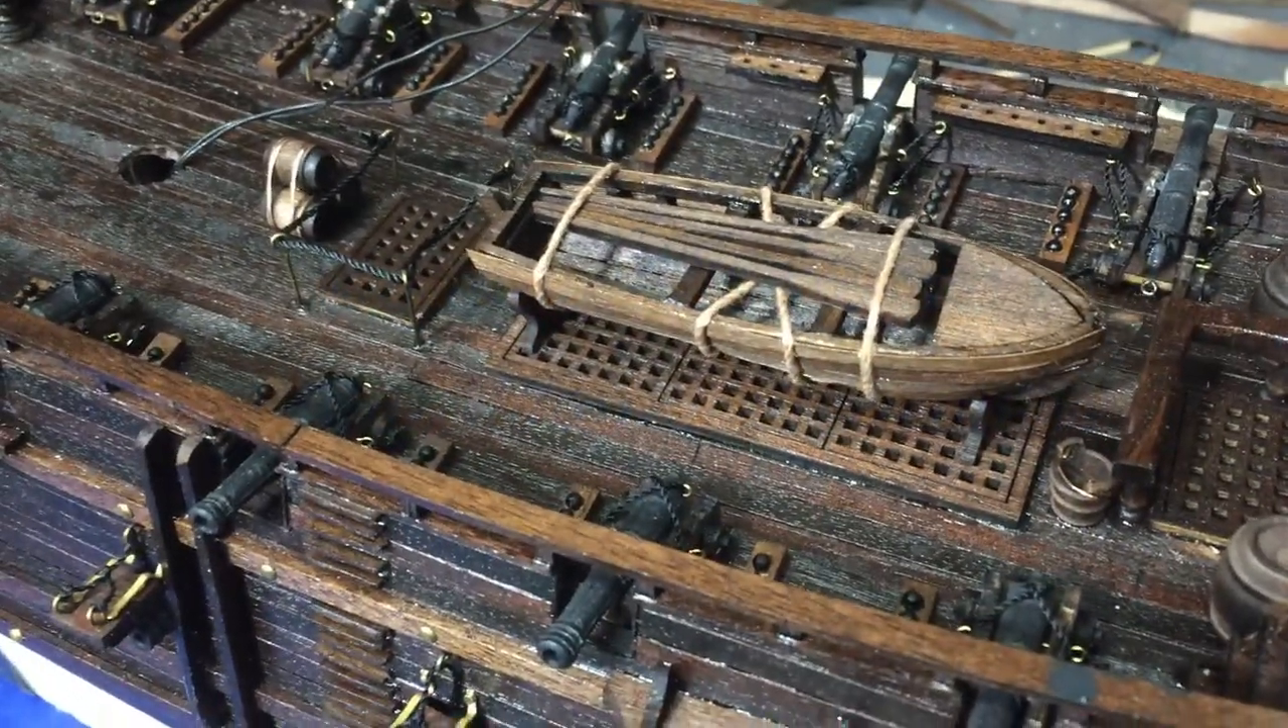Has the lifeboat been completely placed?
Yes.